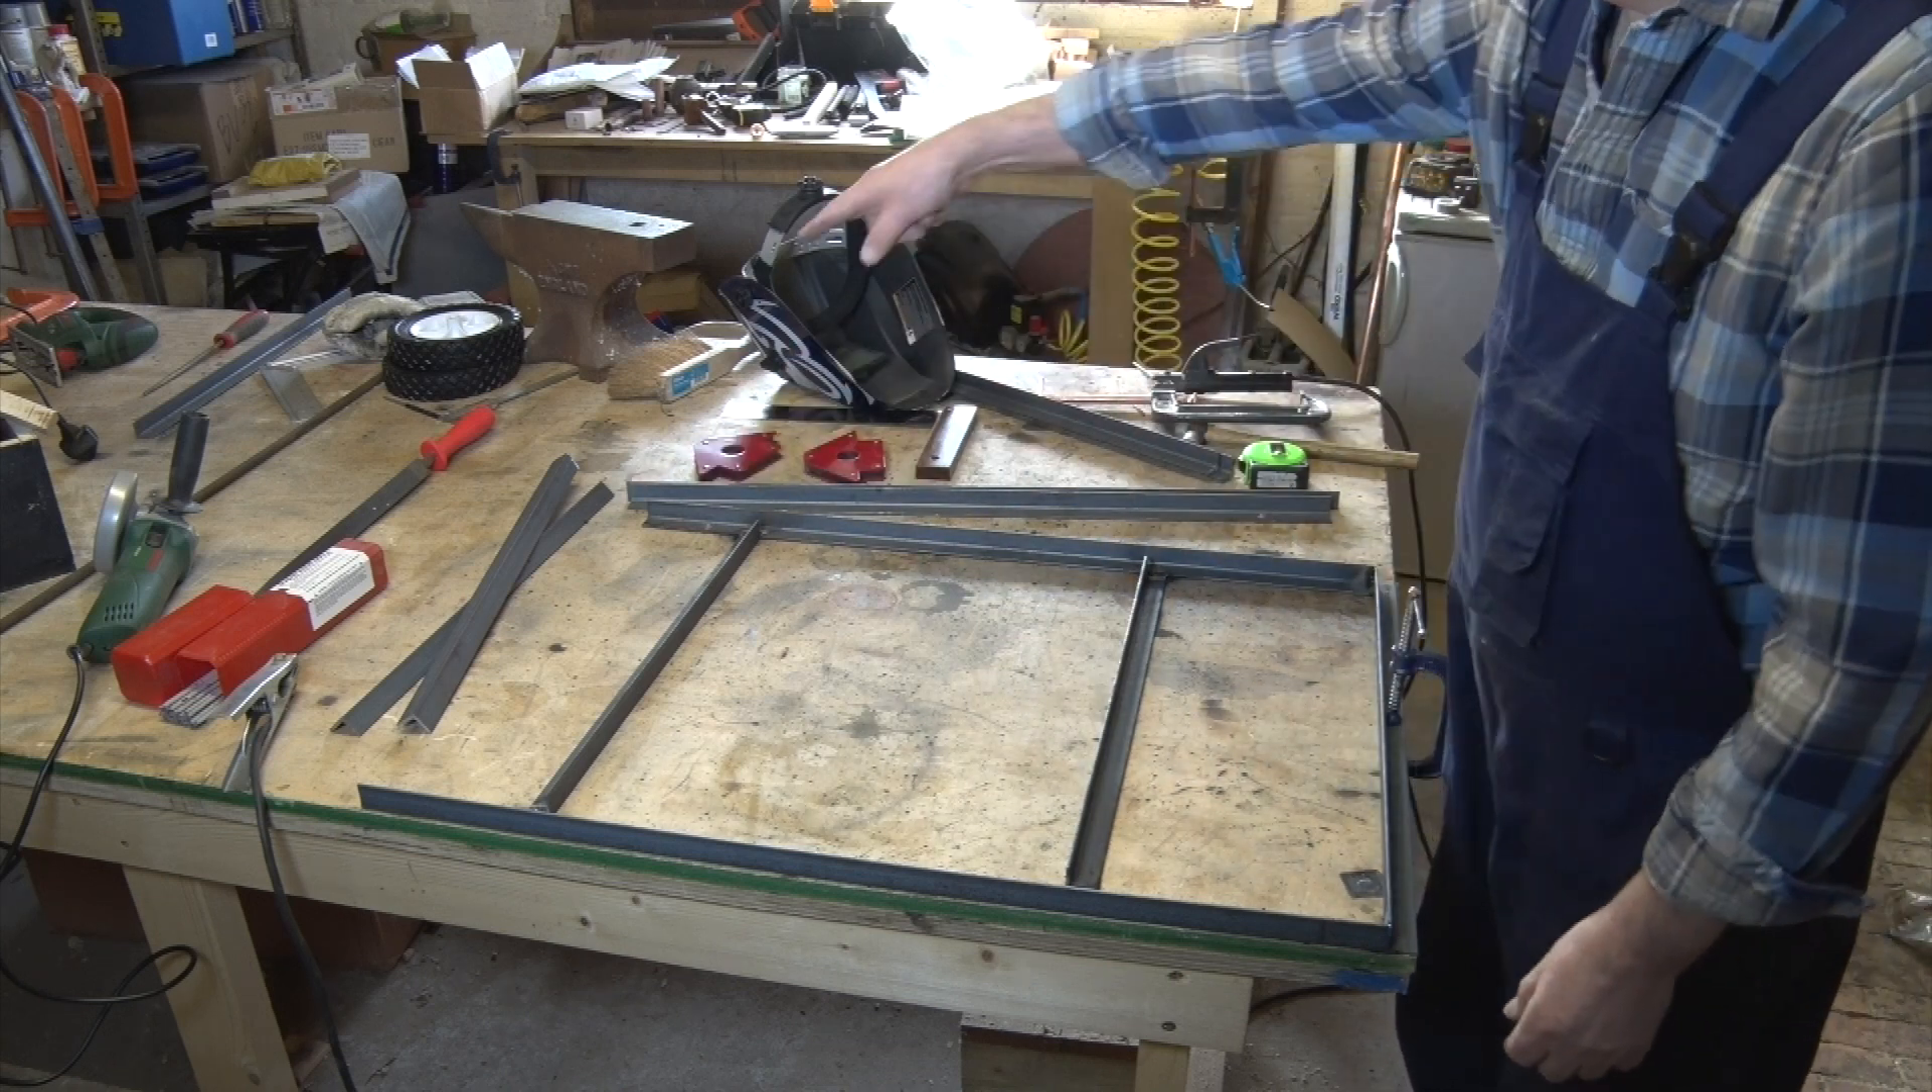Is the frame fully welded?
No.